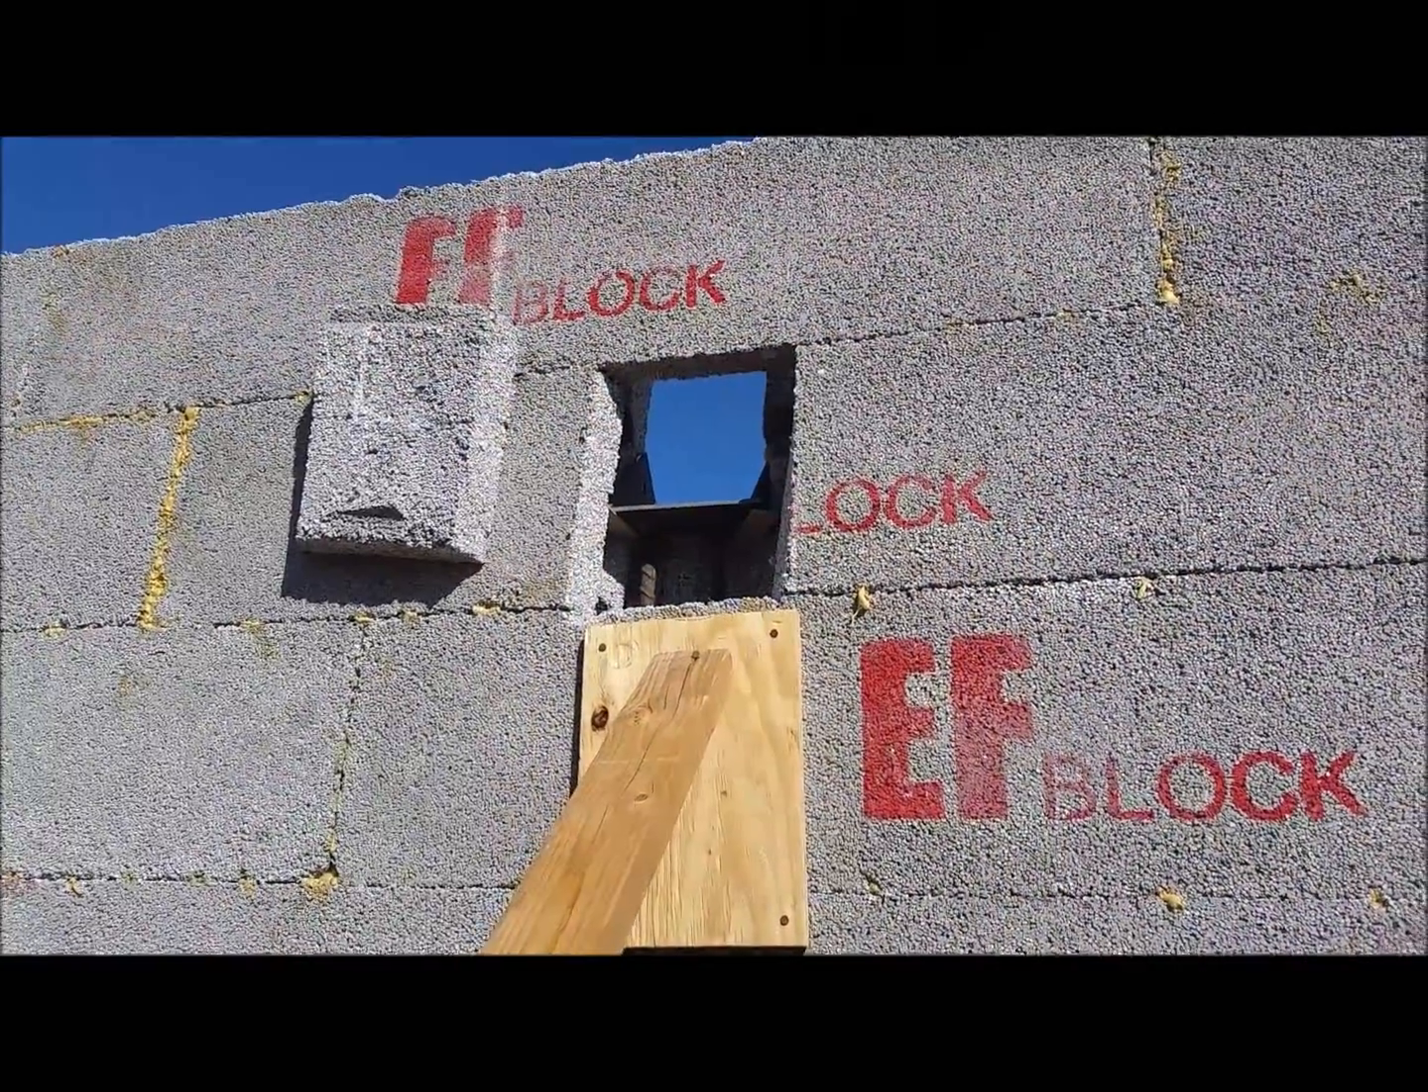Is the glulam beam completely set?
No.